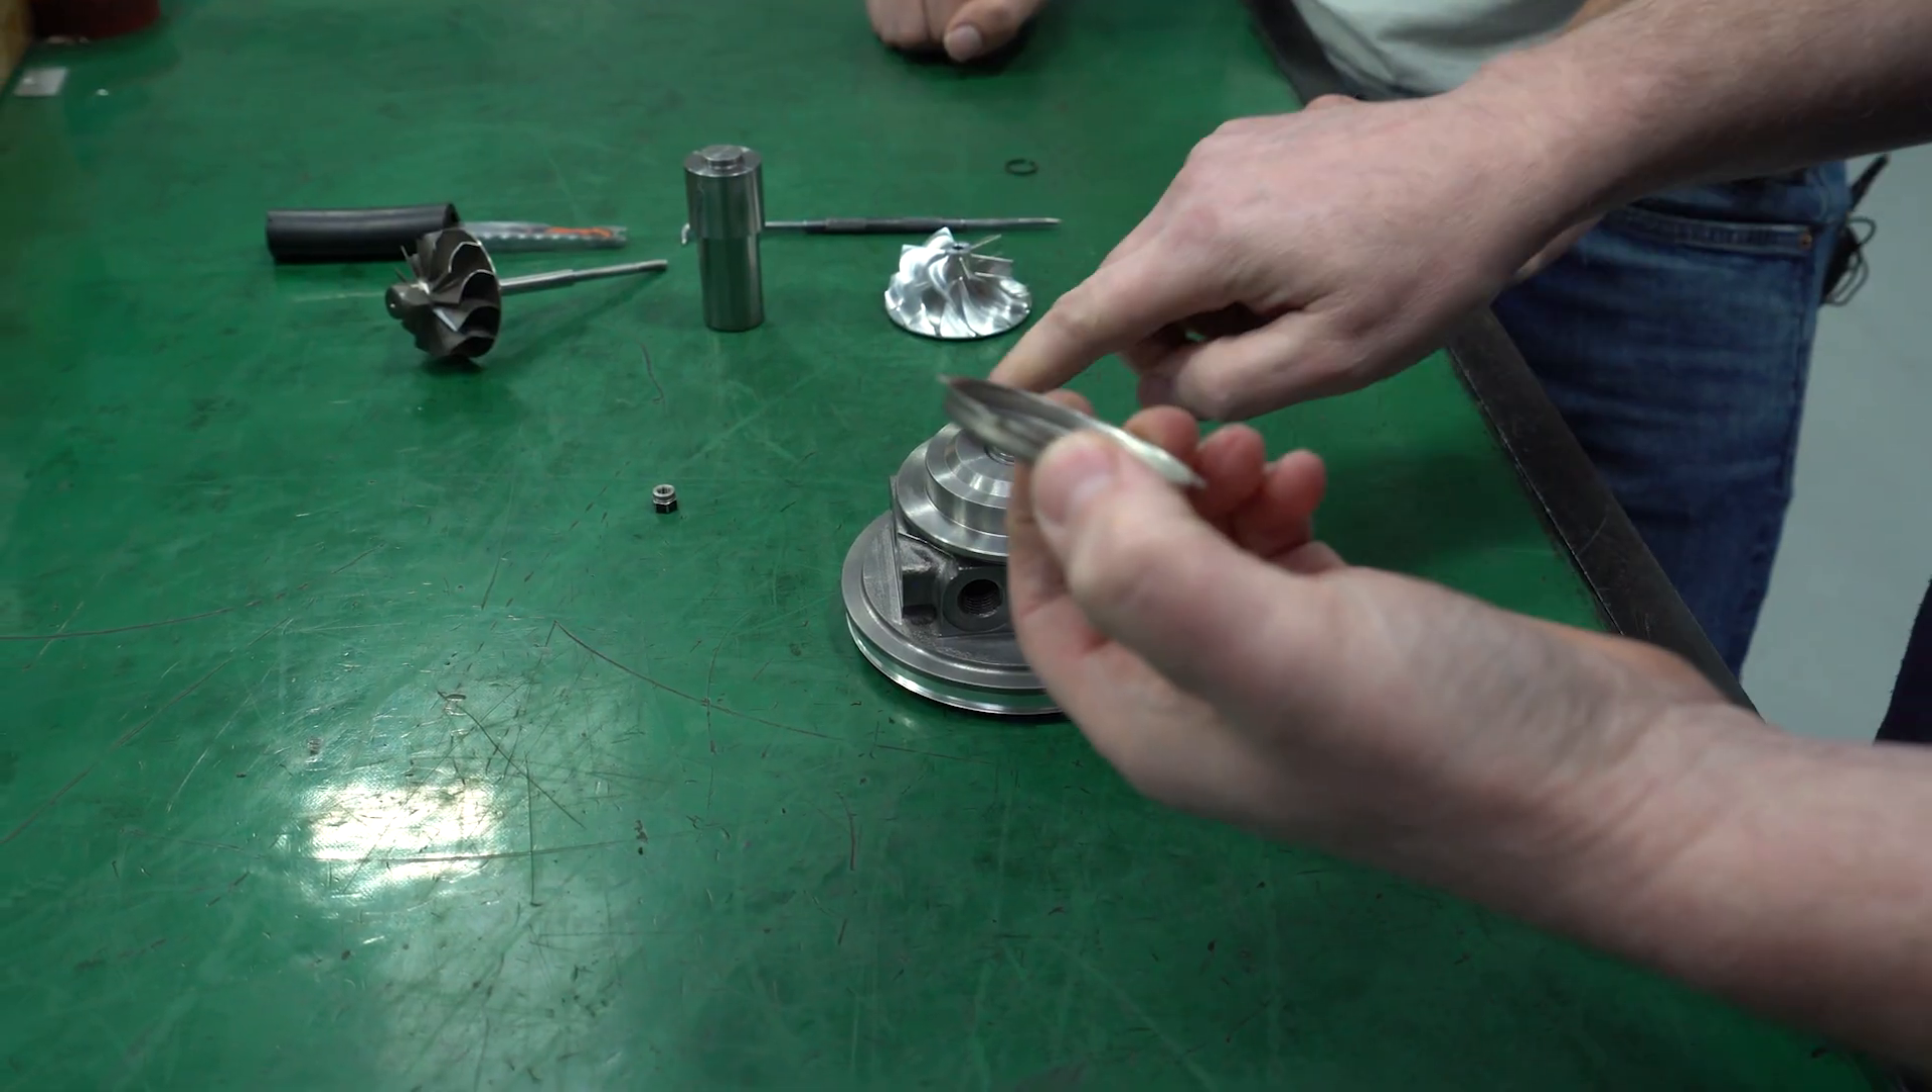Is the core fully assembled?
No.